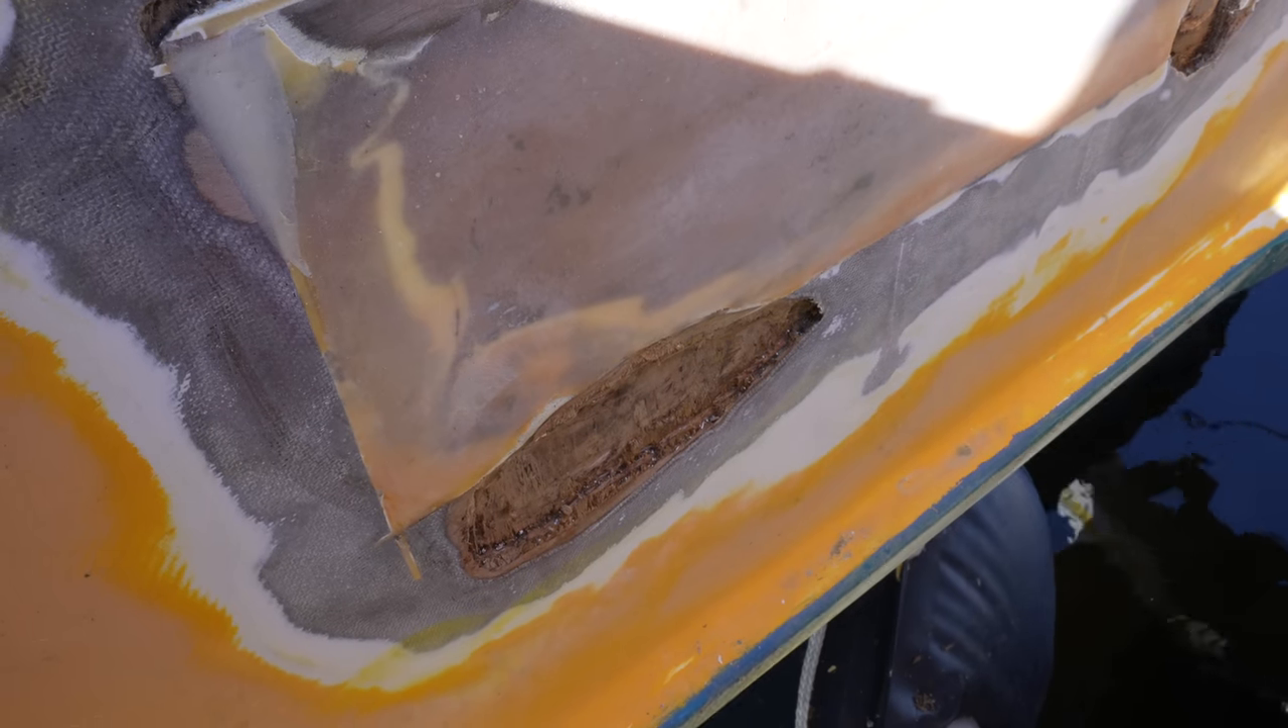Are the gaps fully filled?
No.